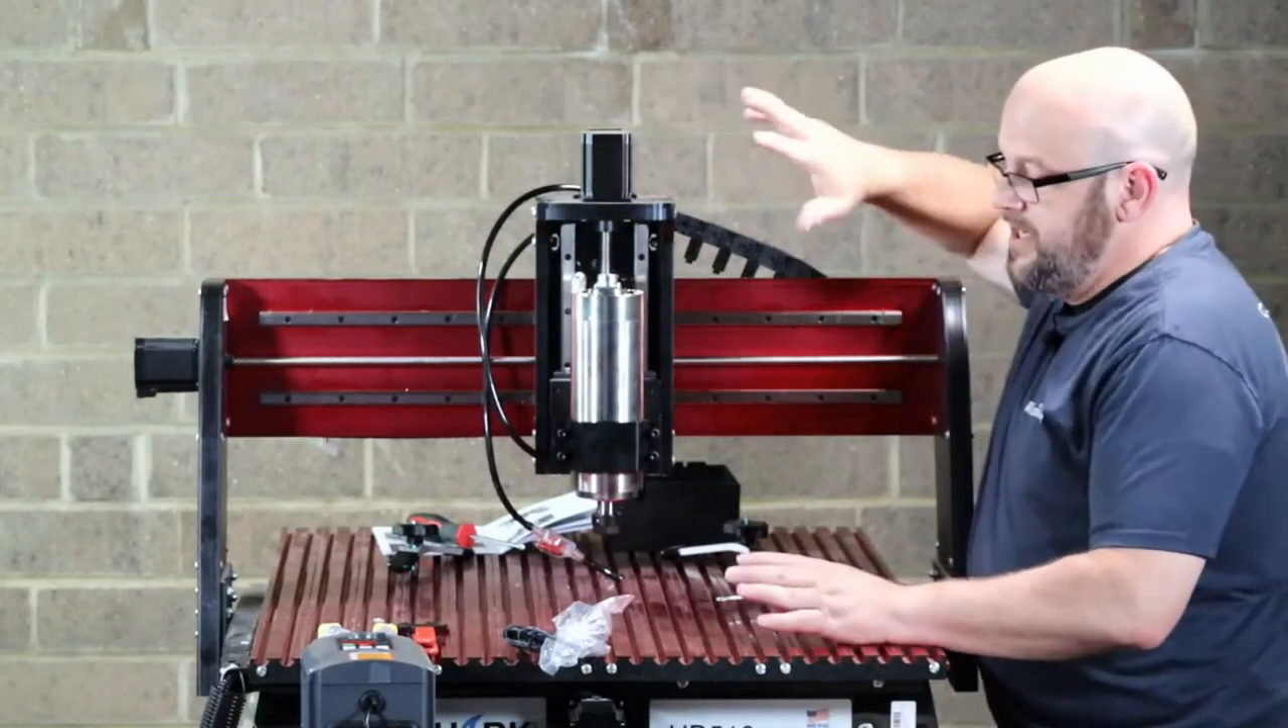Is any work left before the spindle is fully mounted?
No.